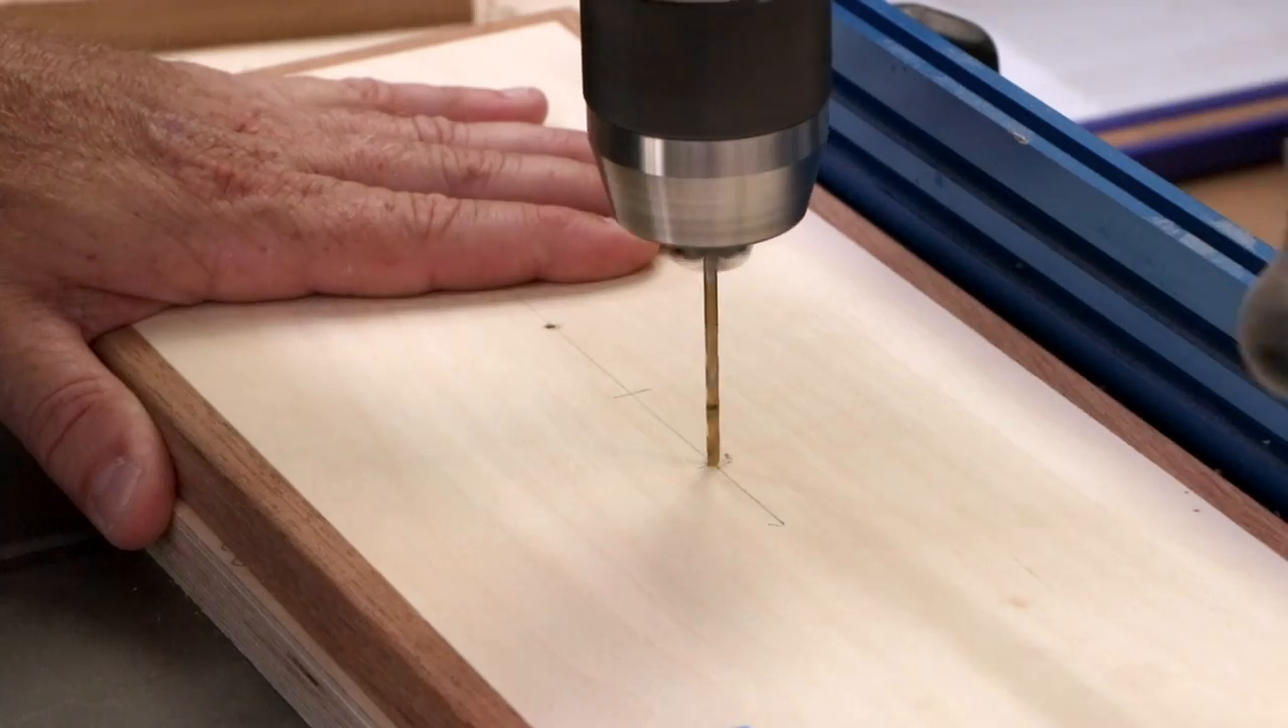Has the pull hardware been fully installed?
No.